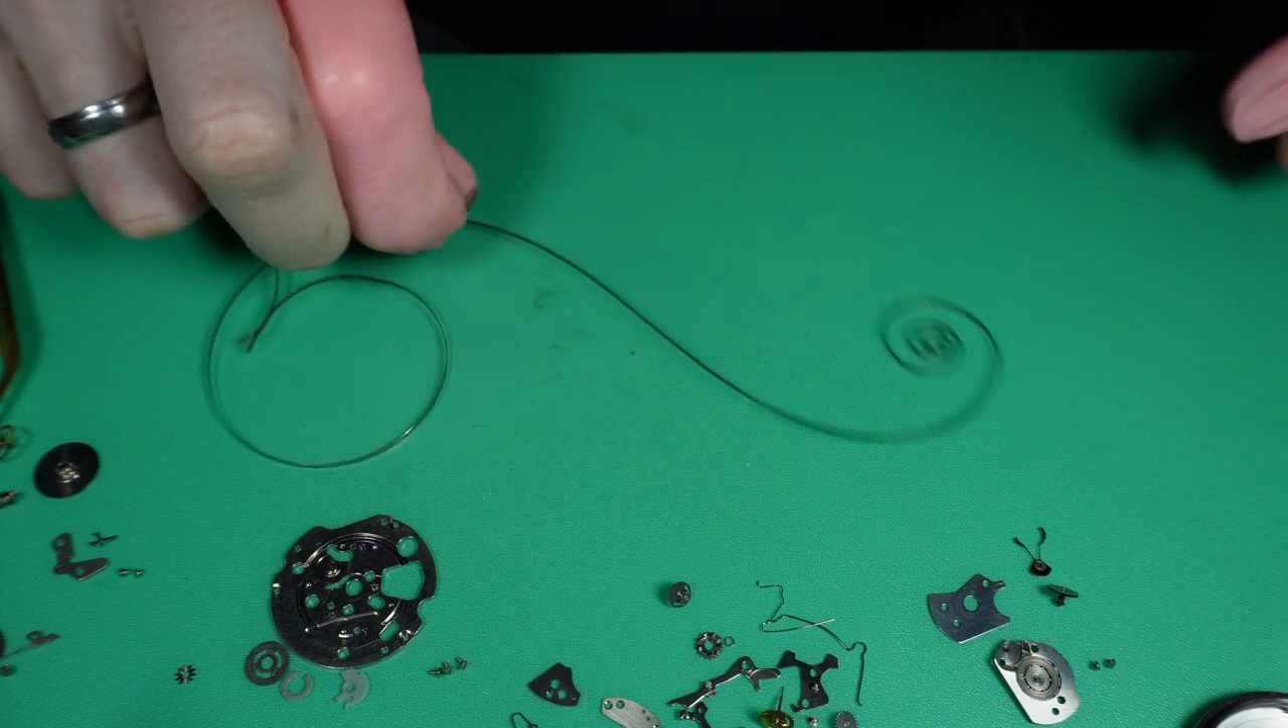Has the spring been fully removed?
Yes.